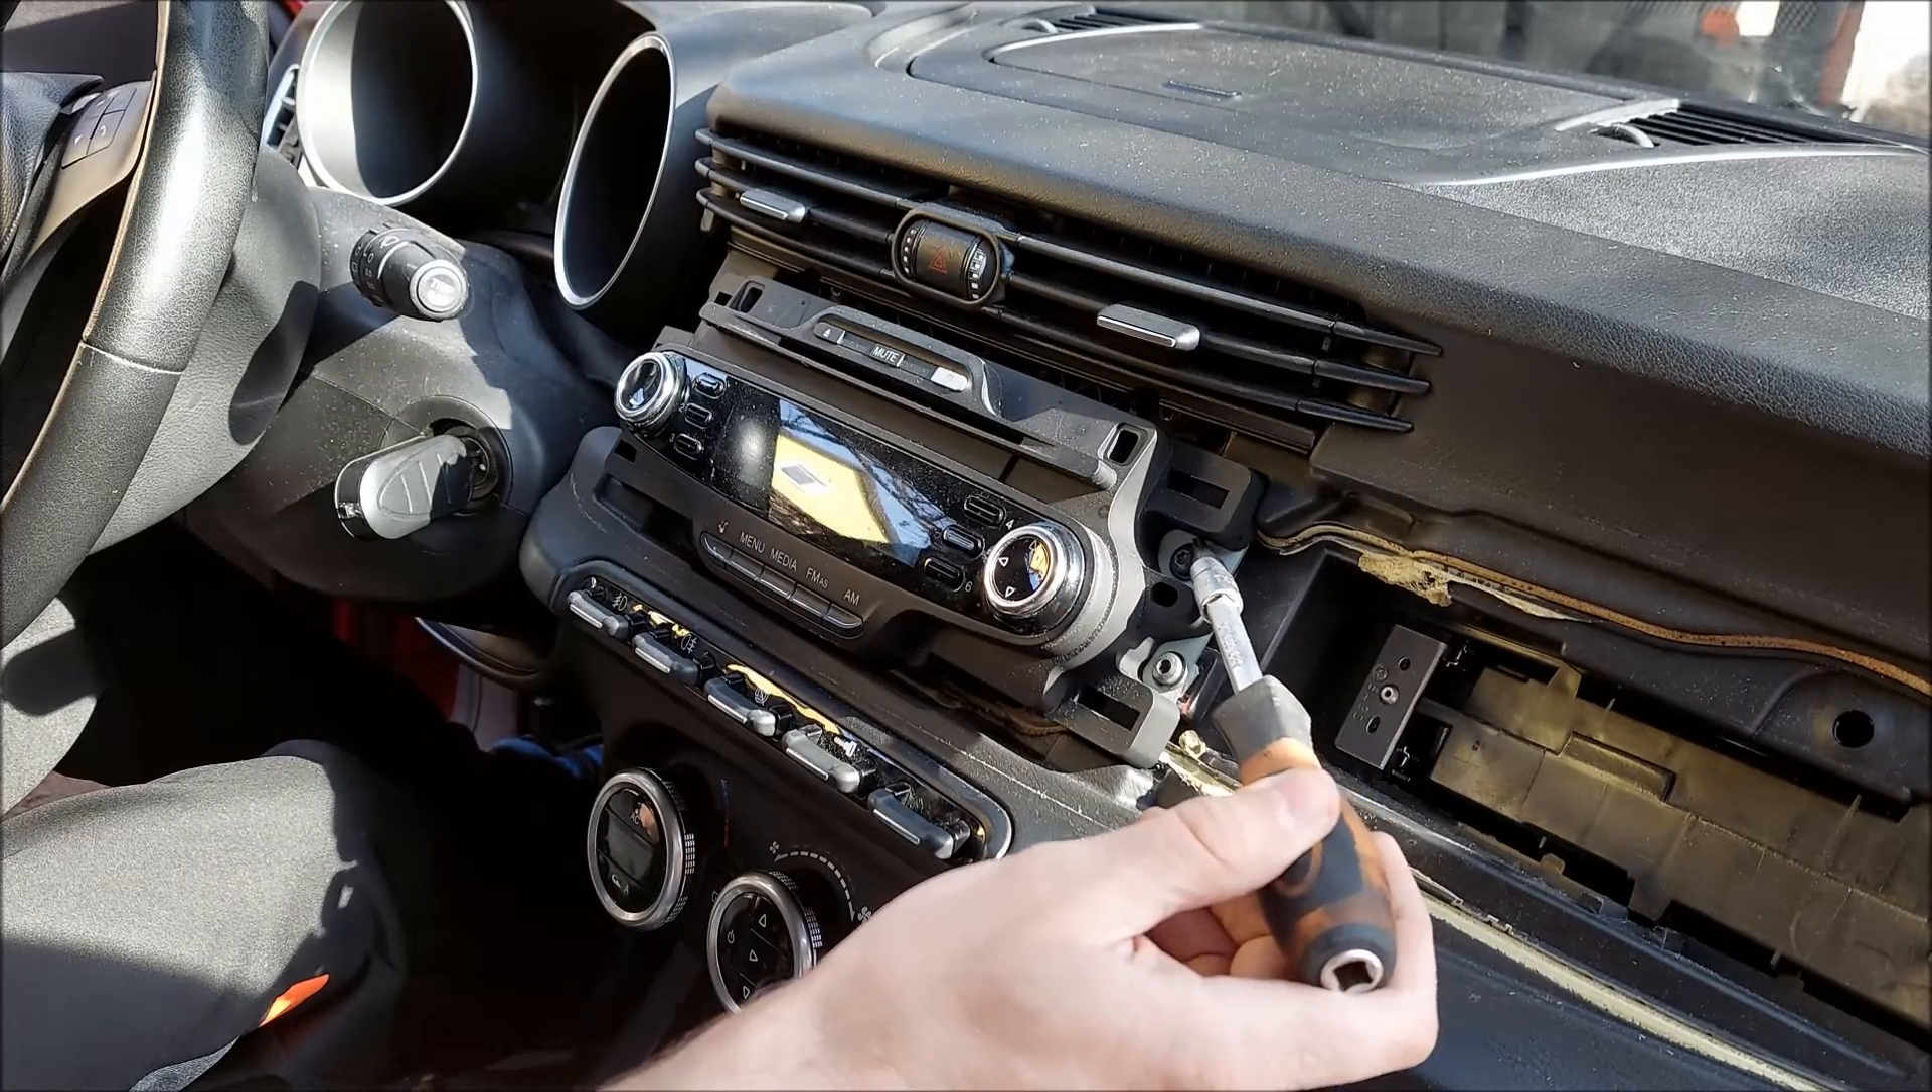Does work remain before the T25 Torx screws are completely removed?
Yes.